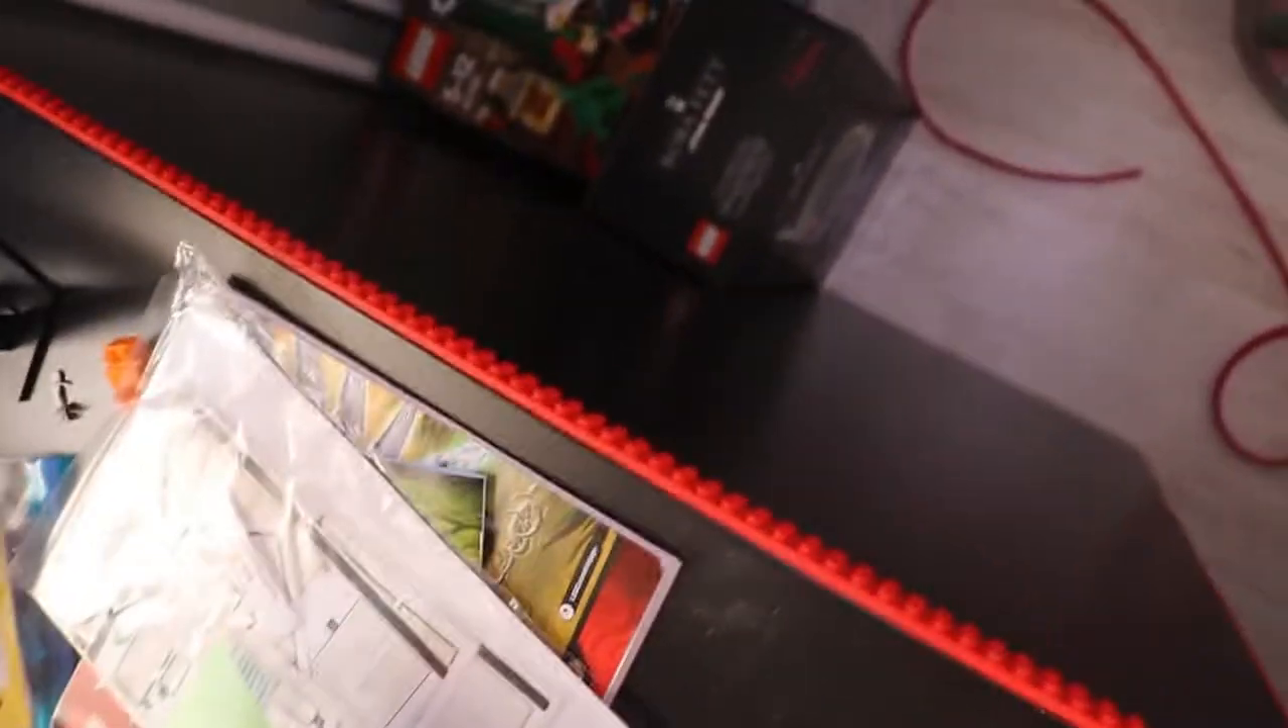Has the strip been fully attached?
Yes.